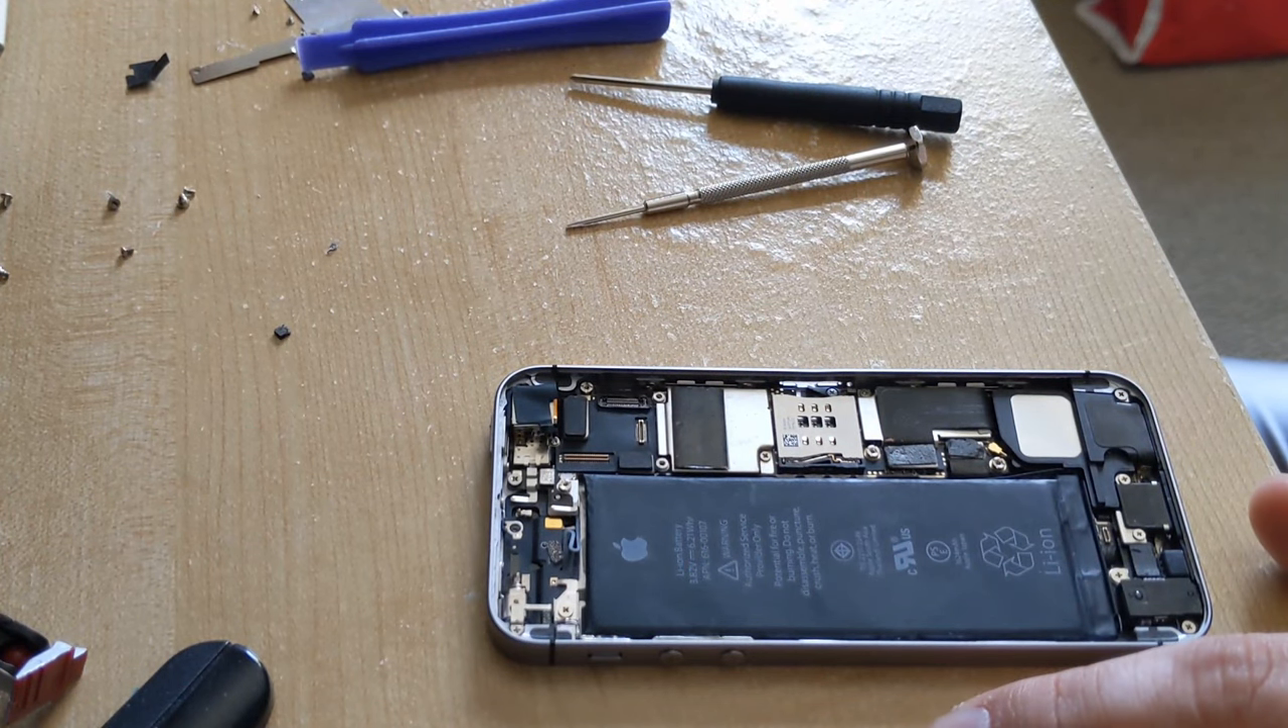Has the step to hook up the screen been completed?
No.